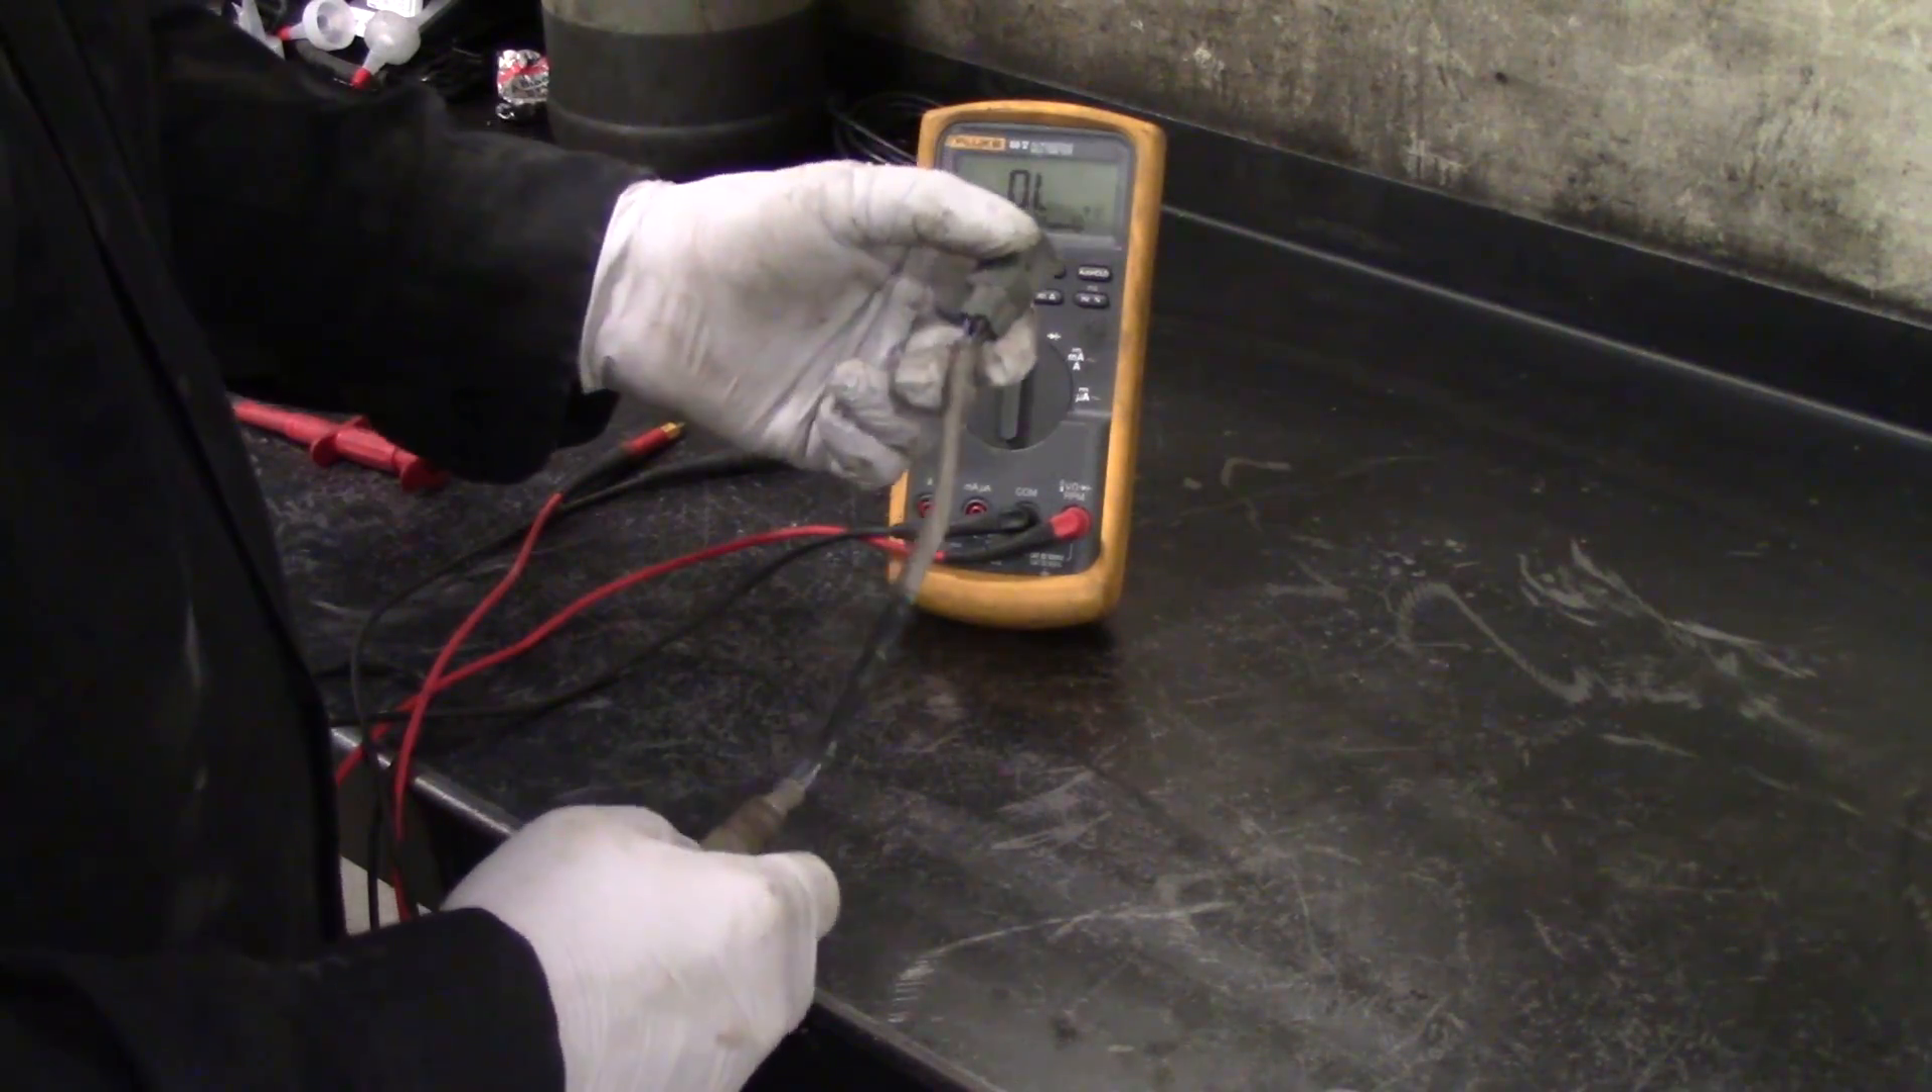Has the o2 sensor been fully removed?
Yes.